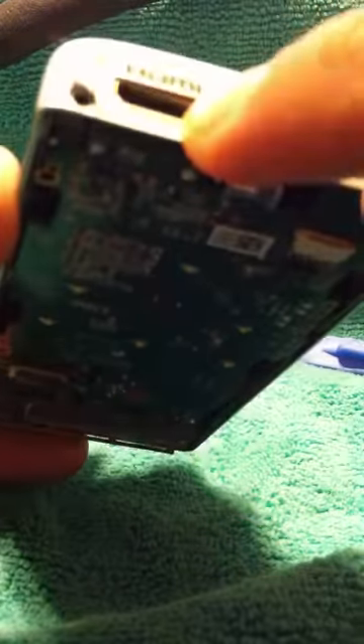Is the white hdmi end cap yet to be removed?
Yes.